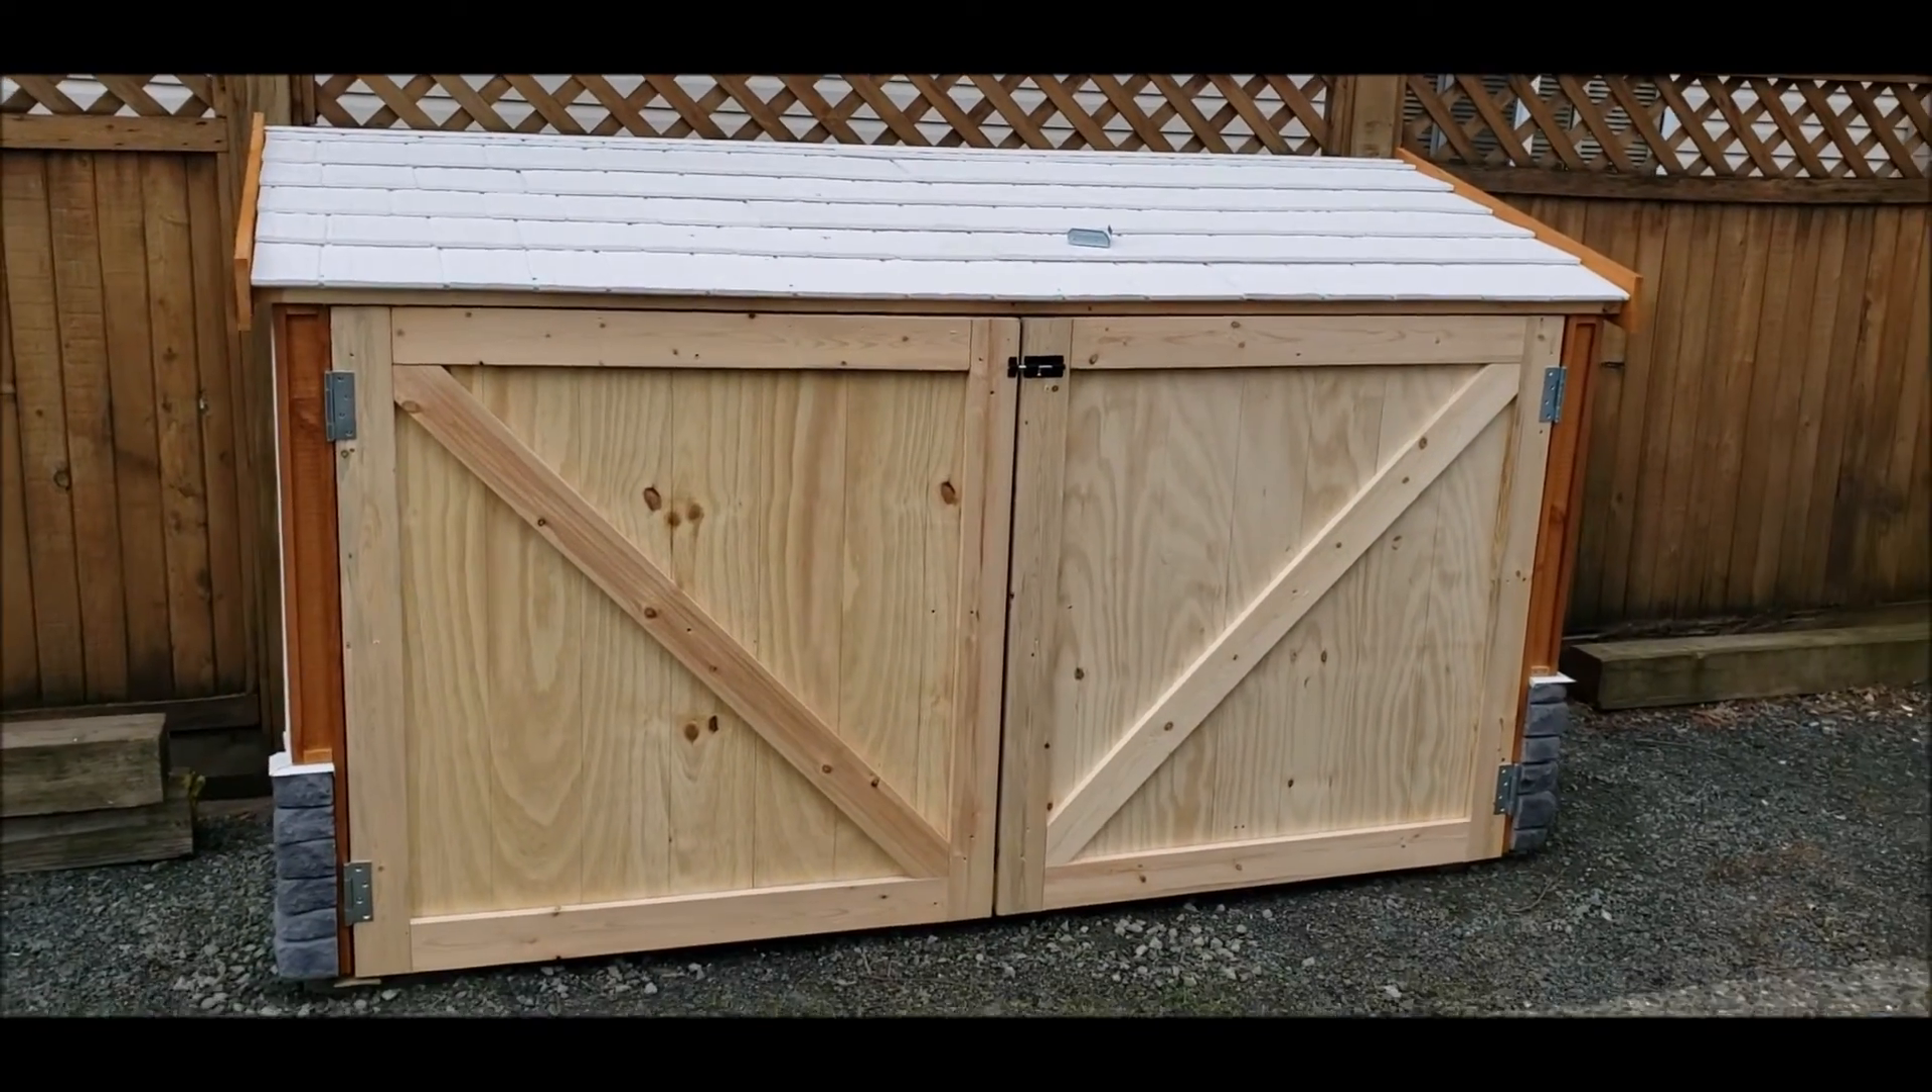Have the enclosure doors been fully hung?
Yes.